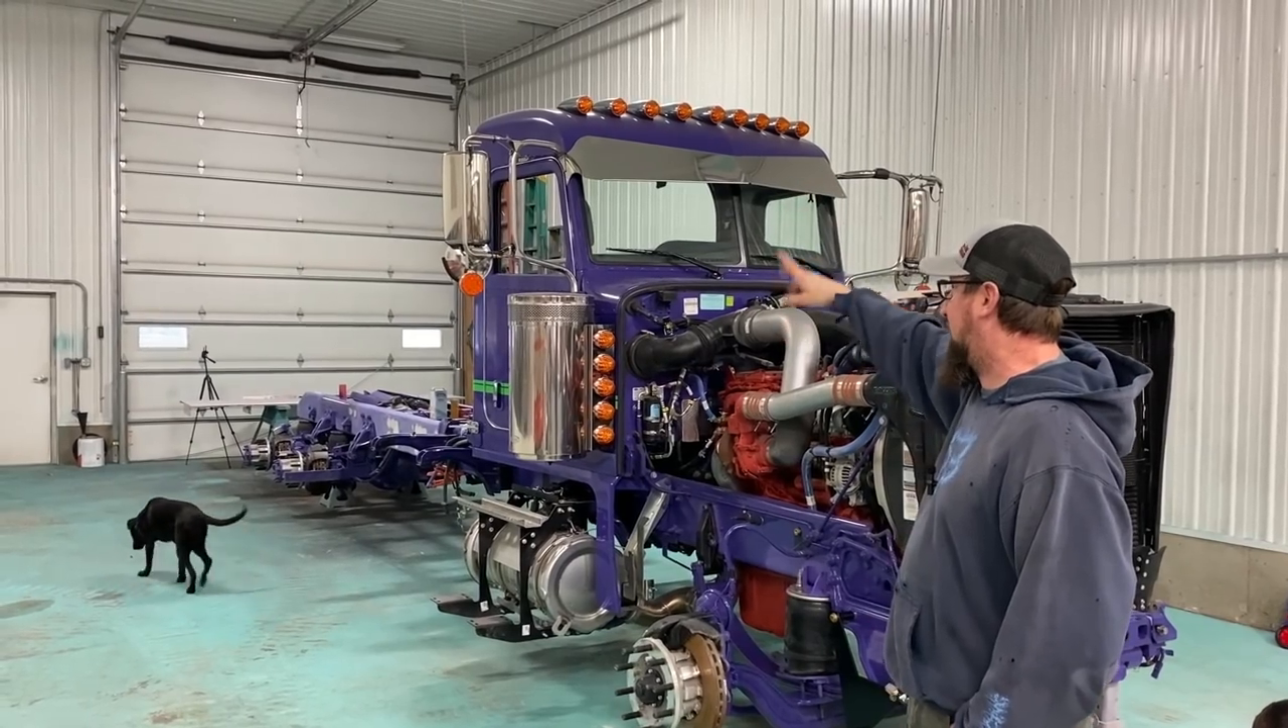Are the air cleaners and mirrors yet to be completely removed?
Yes.